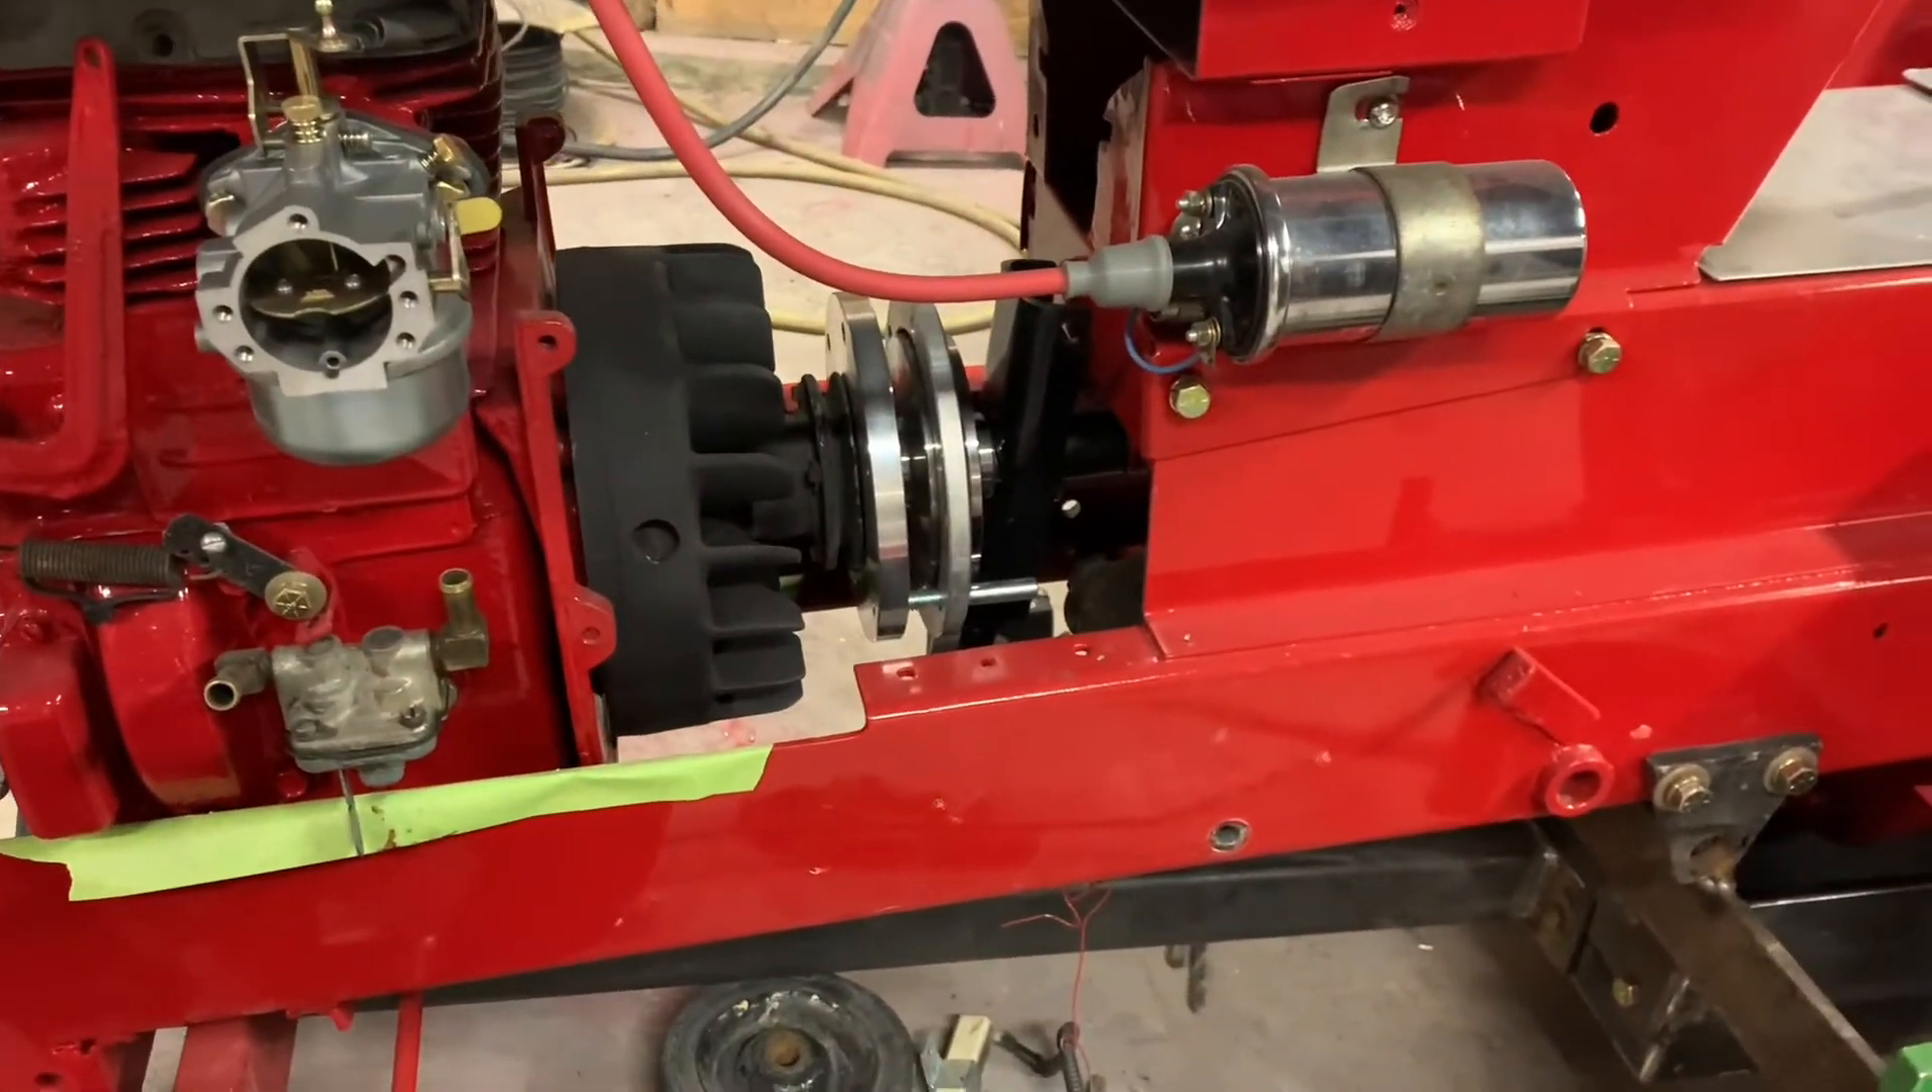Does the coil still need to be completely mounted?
No.